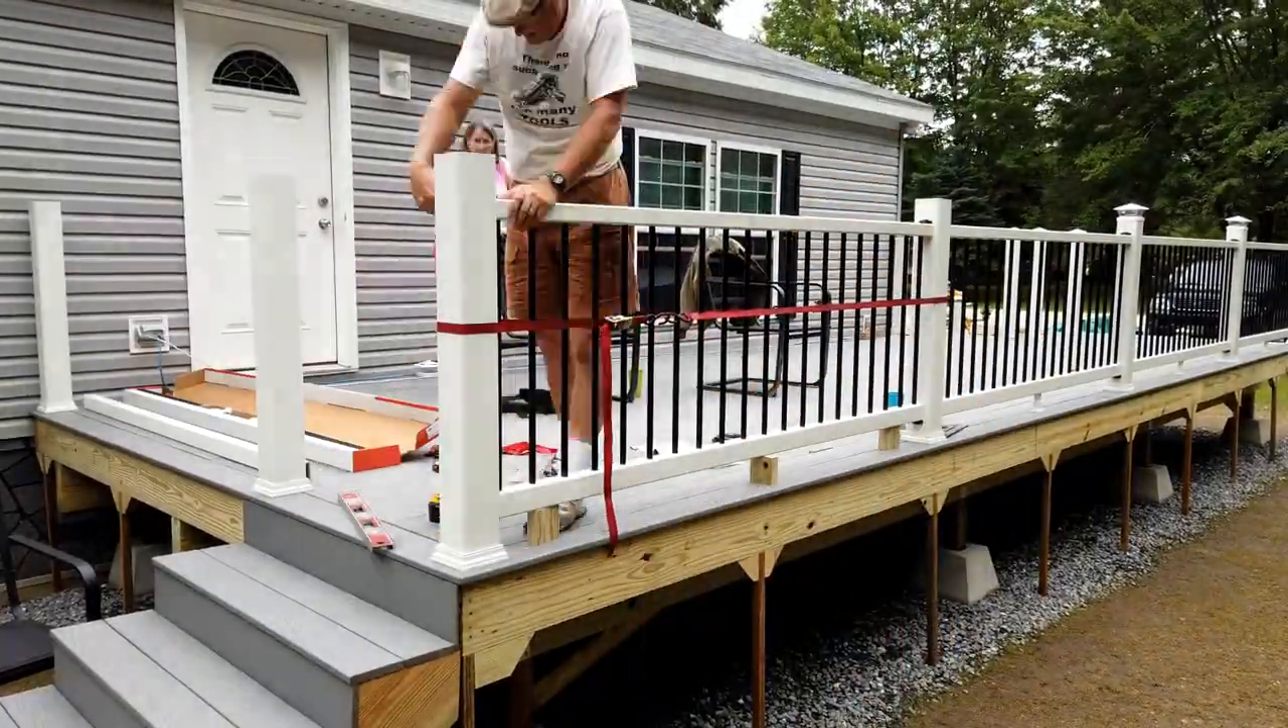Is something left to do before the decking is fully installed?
No.